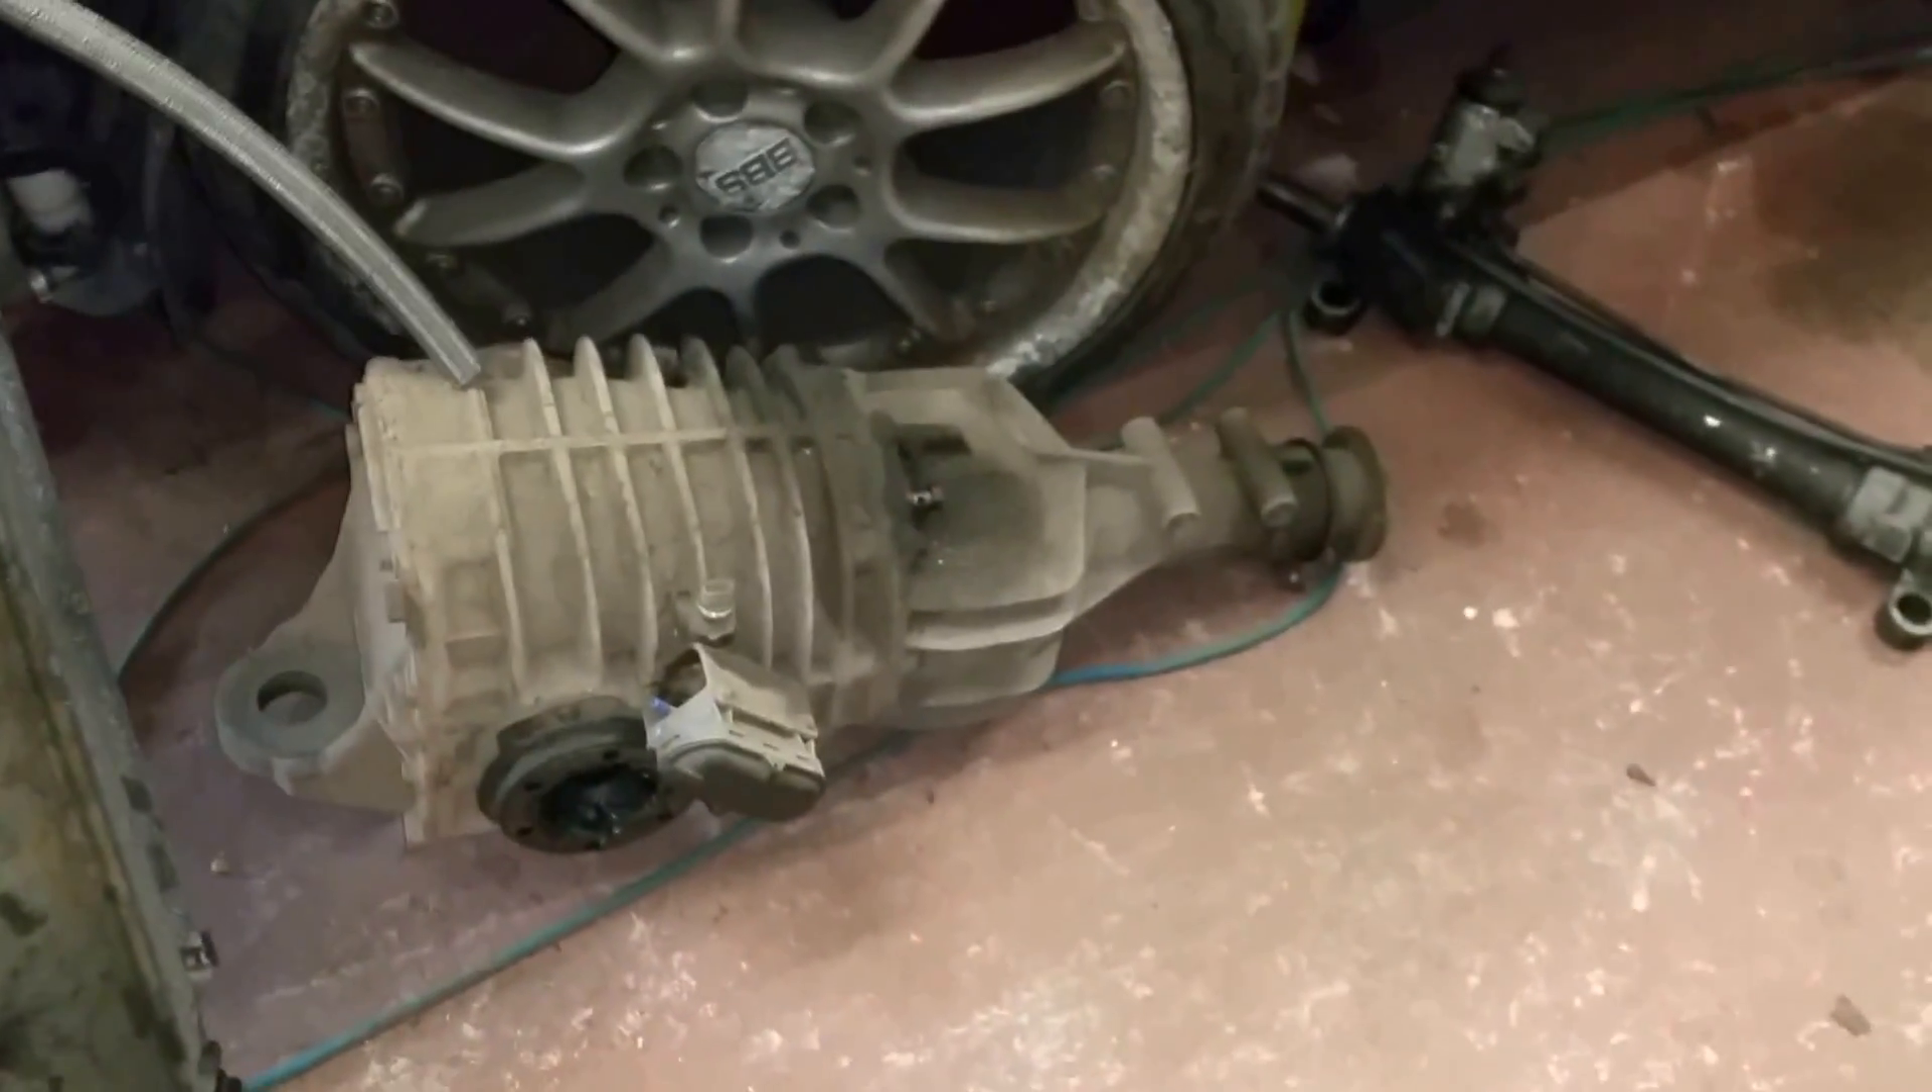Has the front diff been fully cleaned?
No.